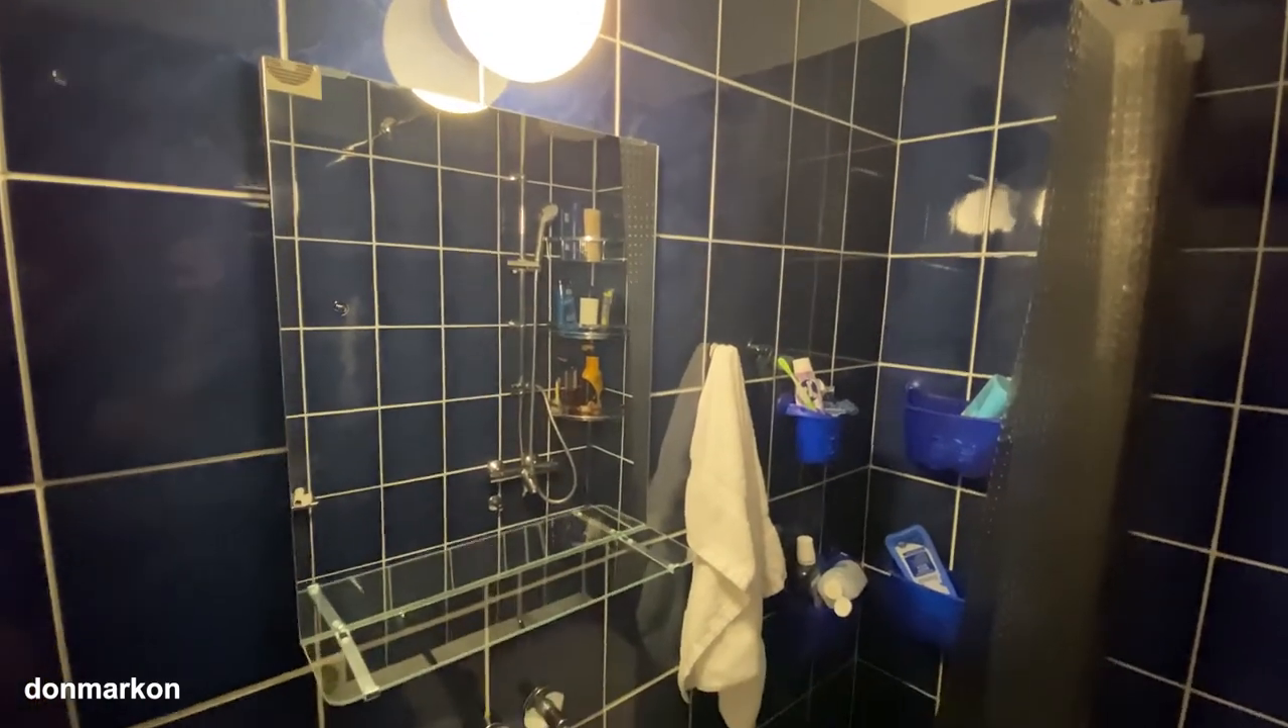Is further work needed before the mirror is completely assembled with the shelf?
No.